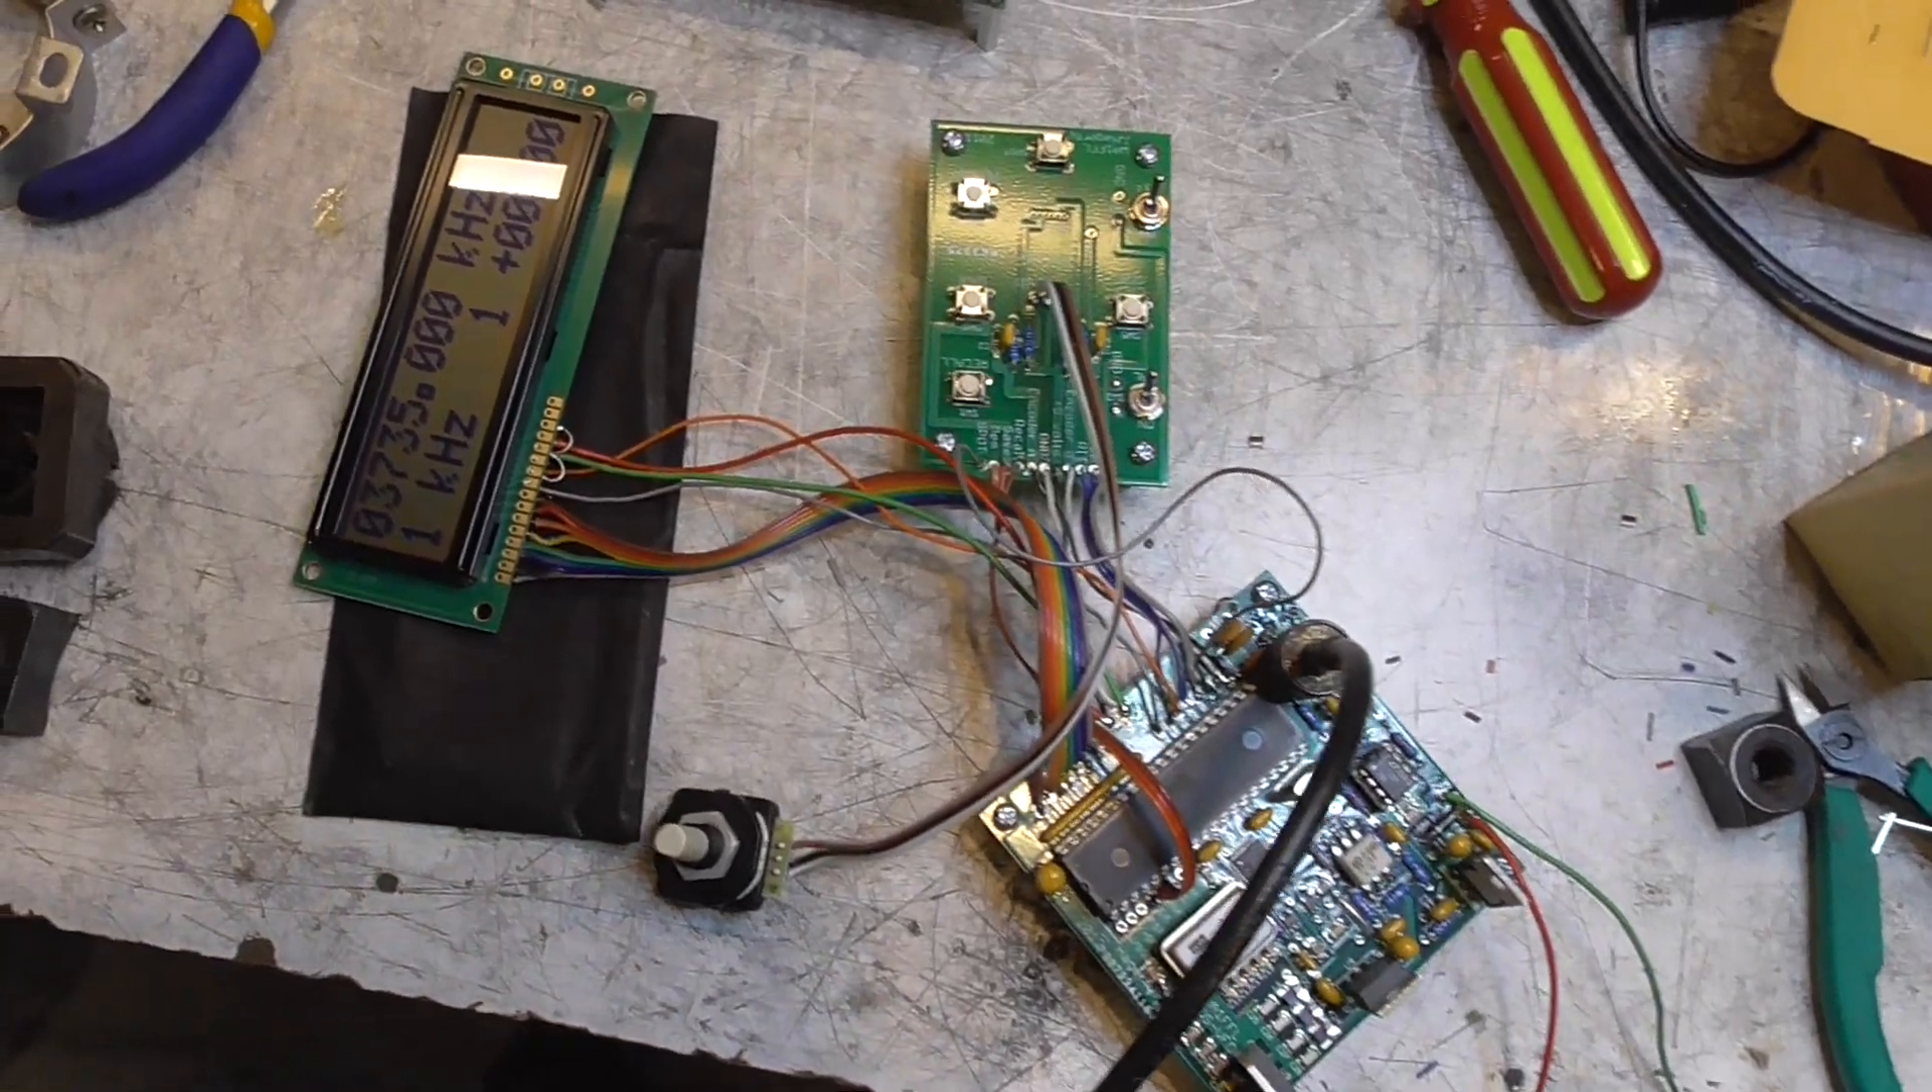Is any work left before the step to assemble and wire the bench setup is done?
No.